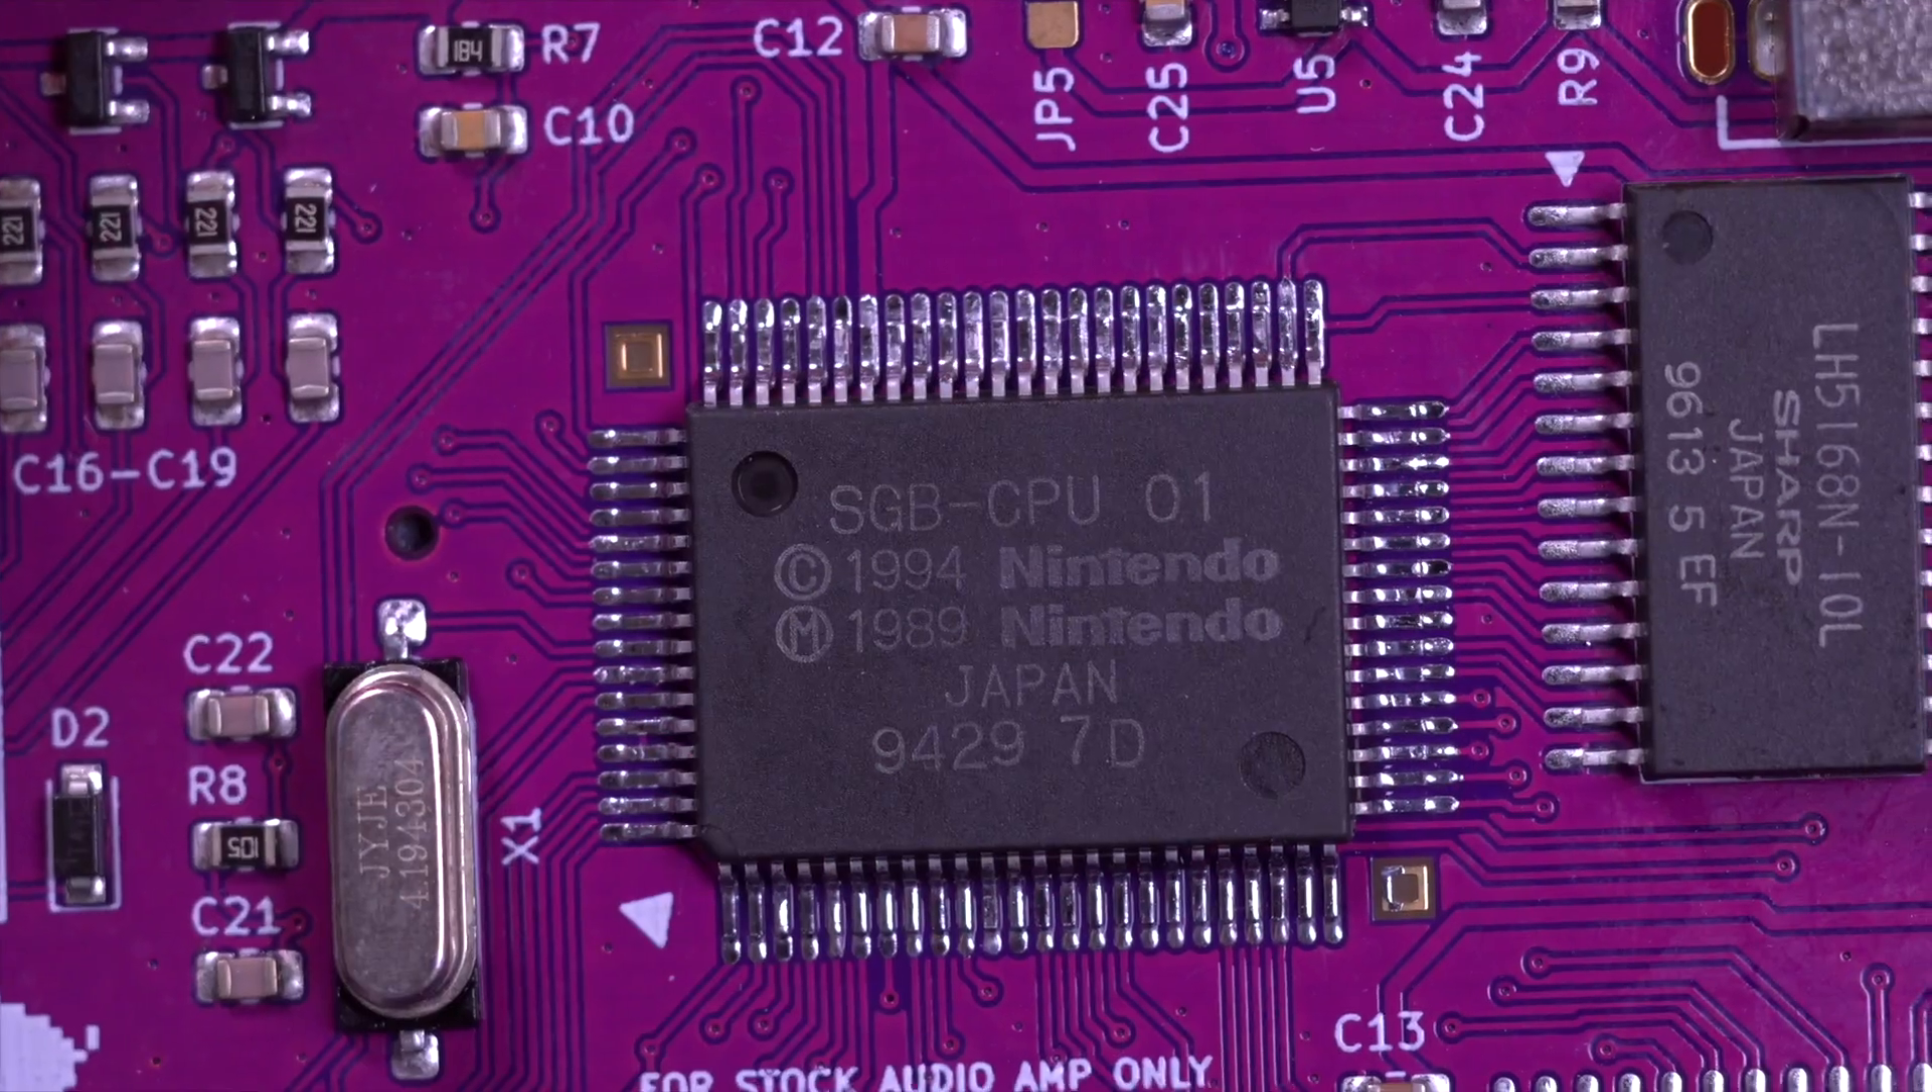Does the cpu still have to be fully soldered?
No.